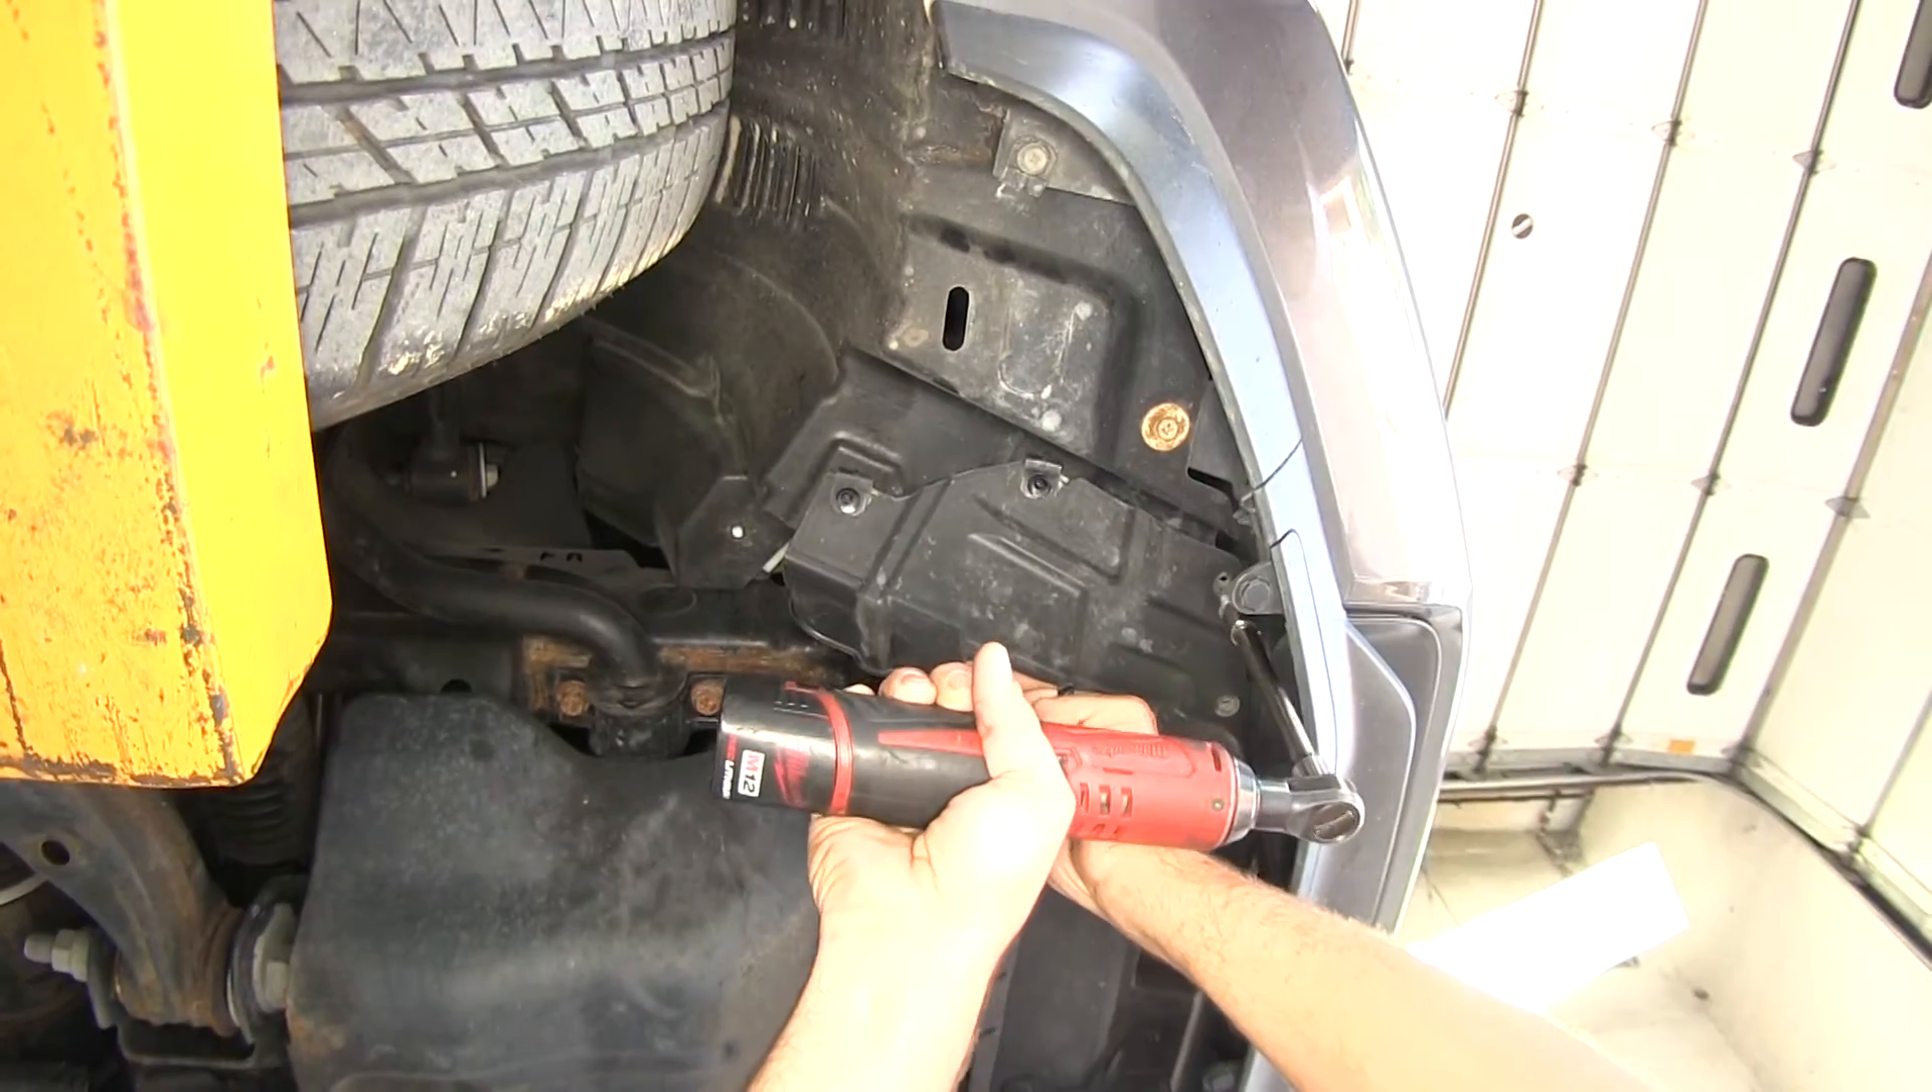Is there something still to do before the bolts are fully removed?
Yes.